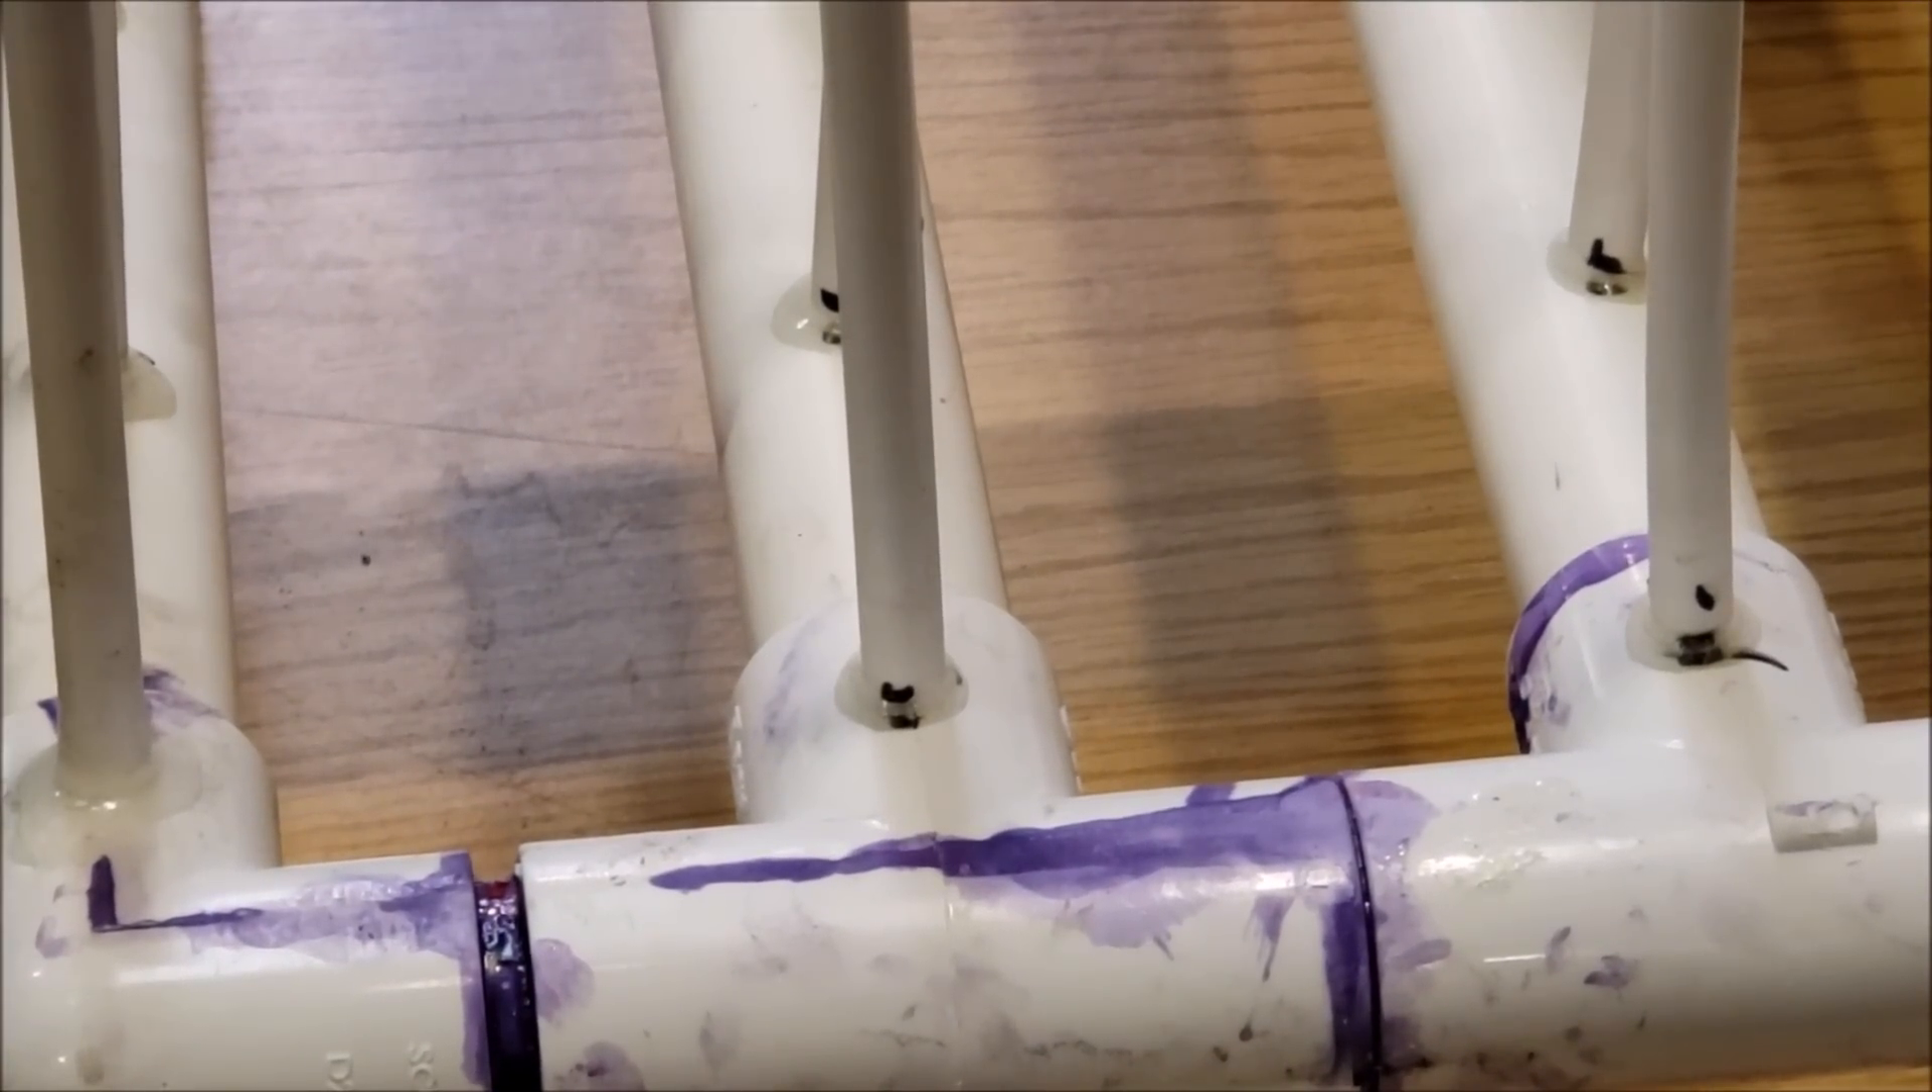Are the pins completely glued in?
Yes.